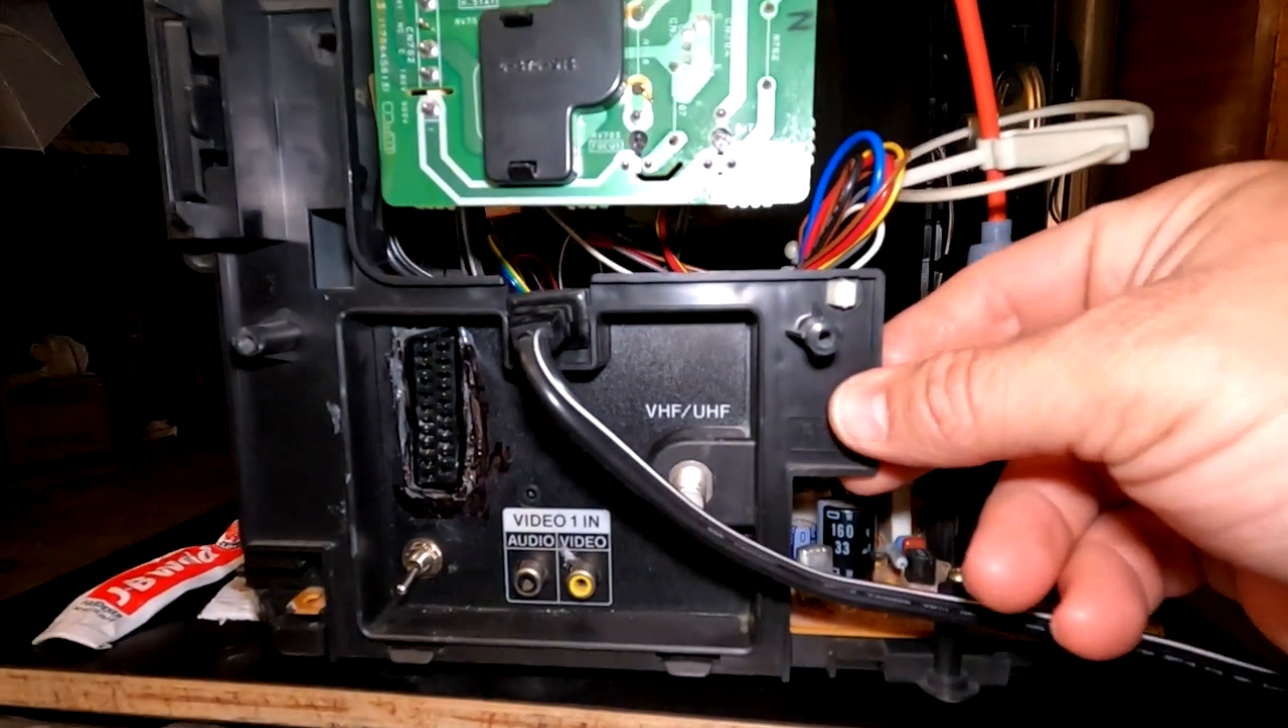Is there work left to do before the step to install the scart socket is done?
No.